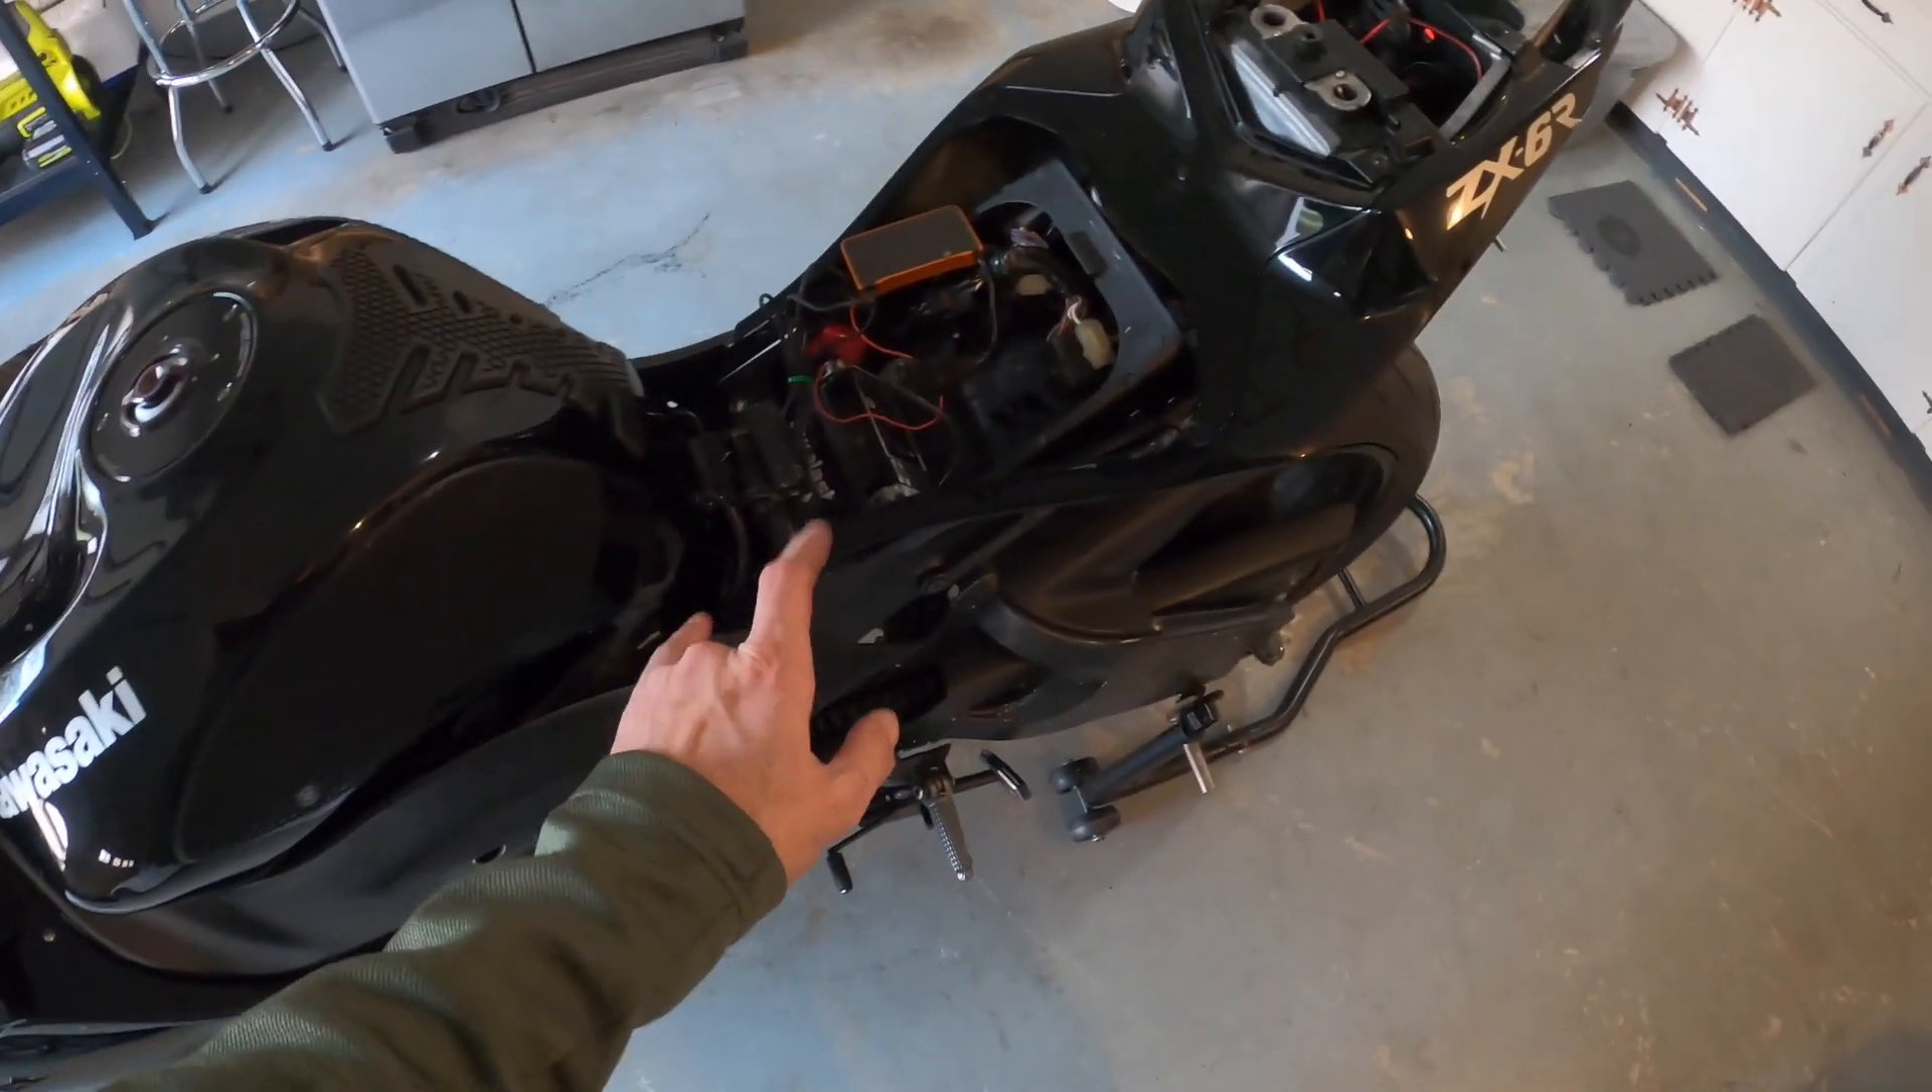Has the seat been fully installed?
No.